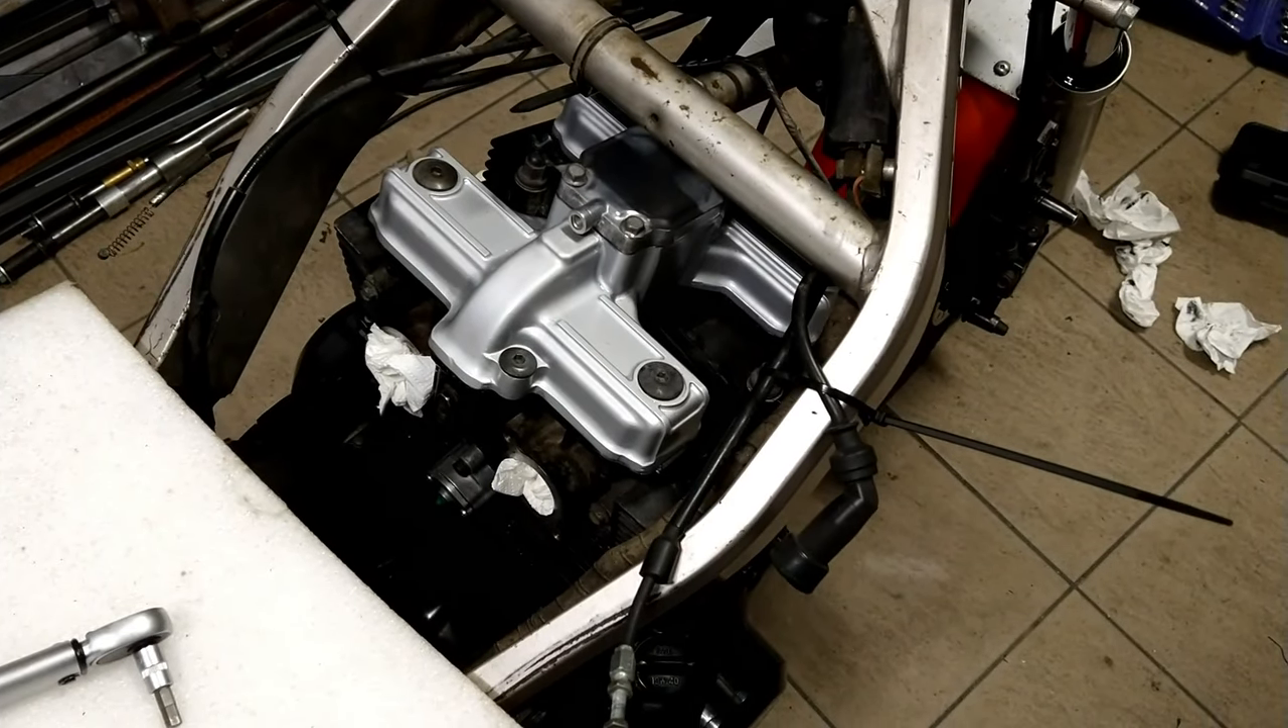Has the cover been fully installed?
Yes.